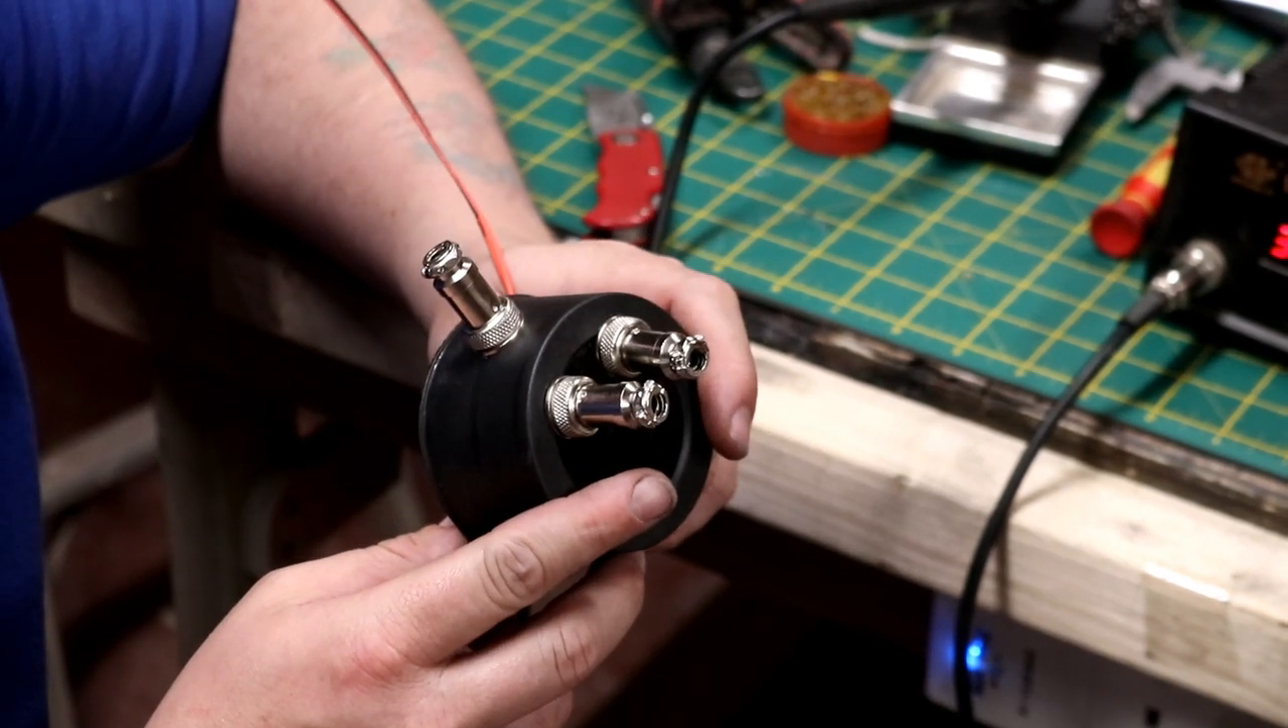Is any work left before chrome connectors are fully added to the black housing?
No.